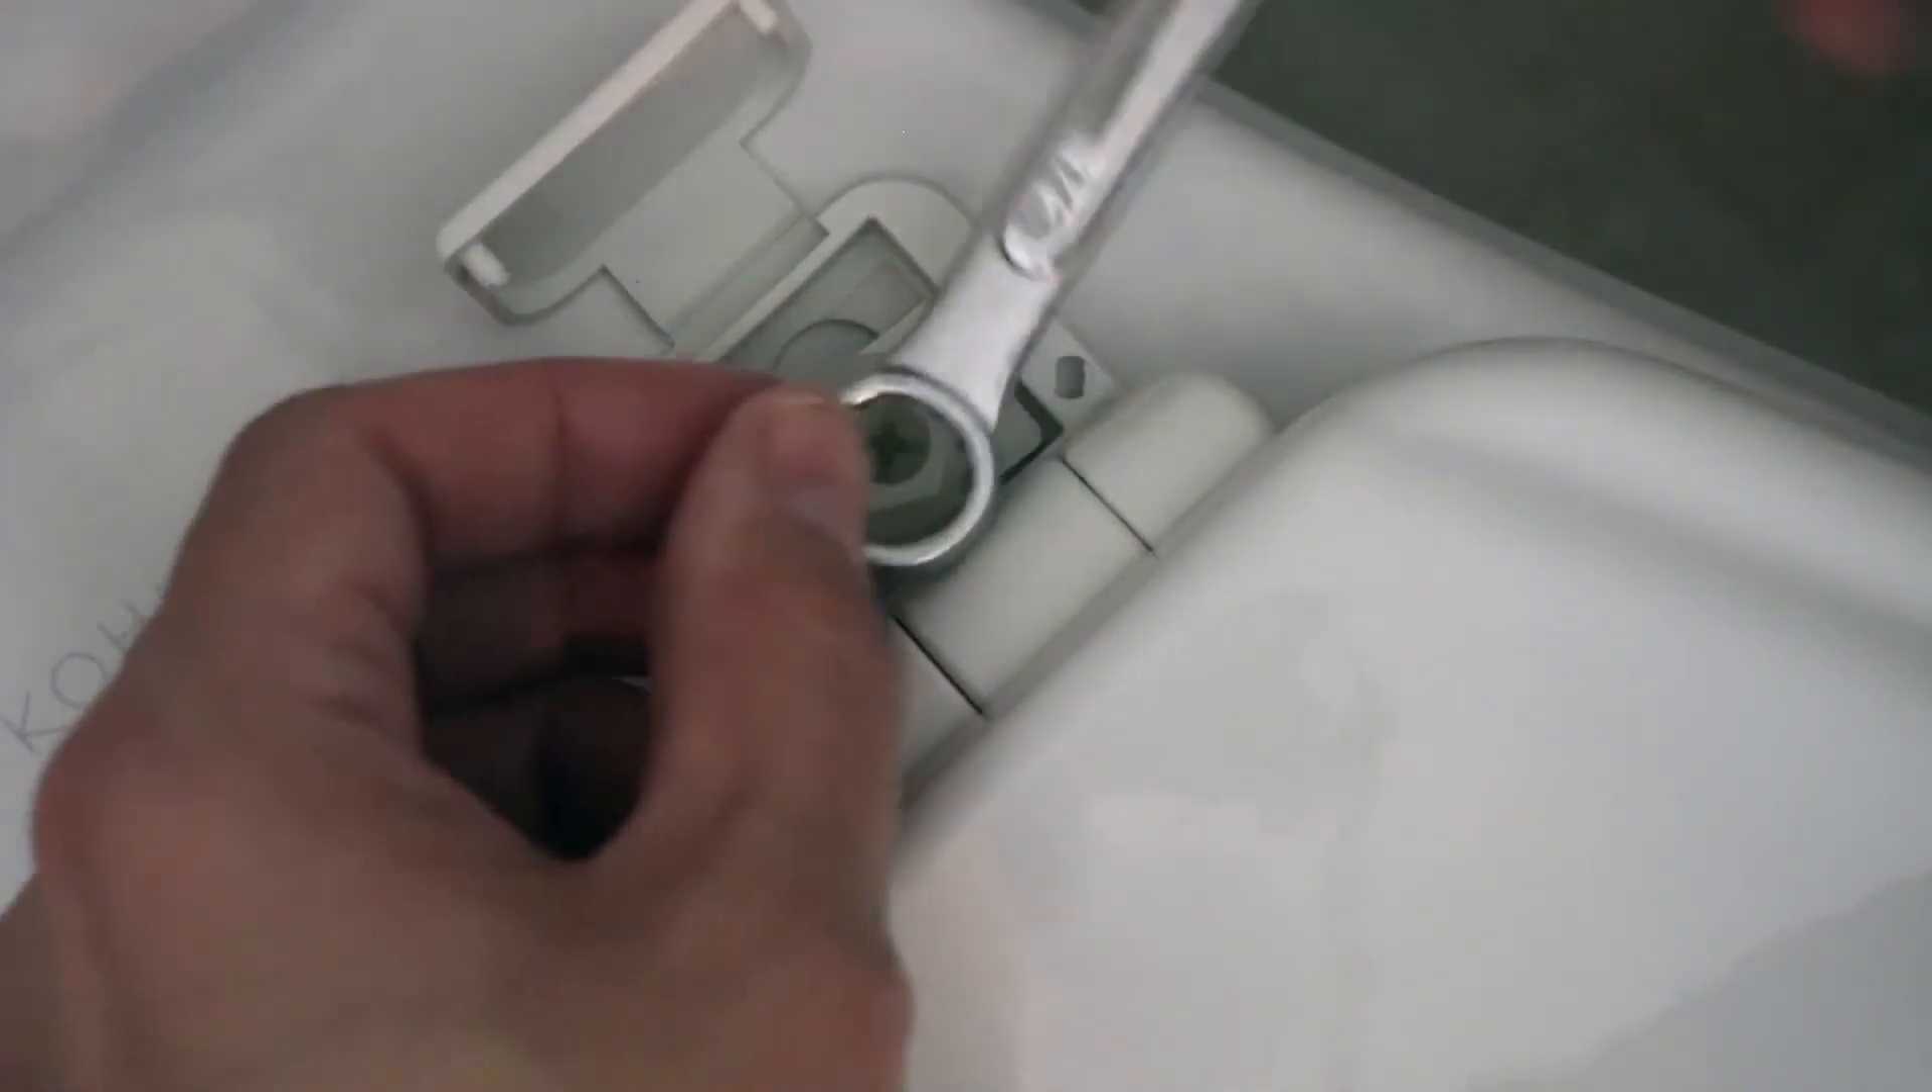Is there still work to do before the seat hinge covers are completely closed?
Yes.